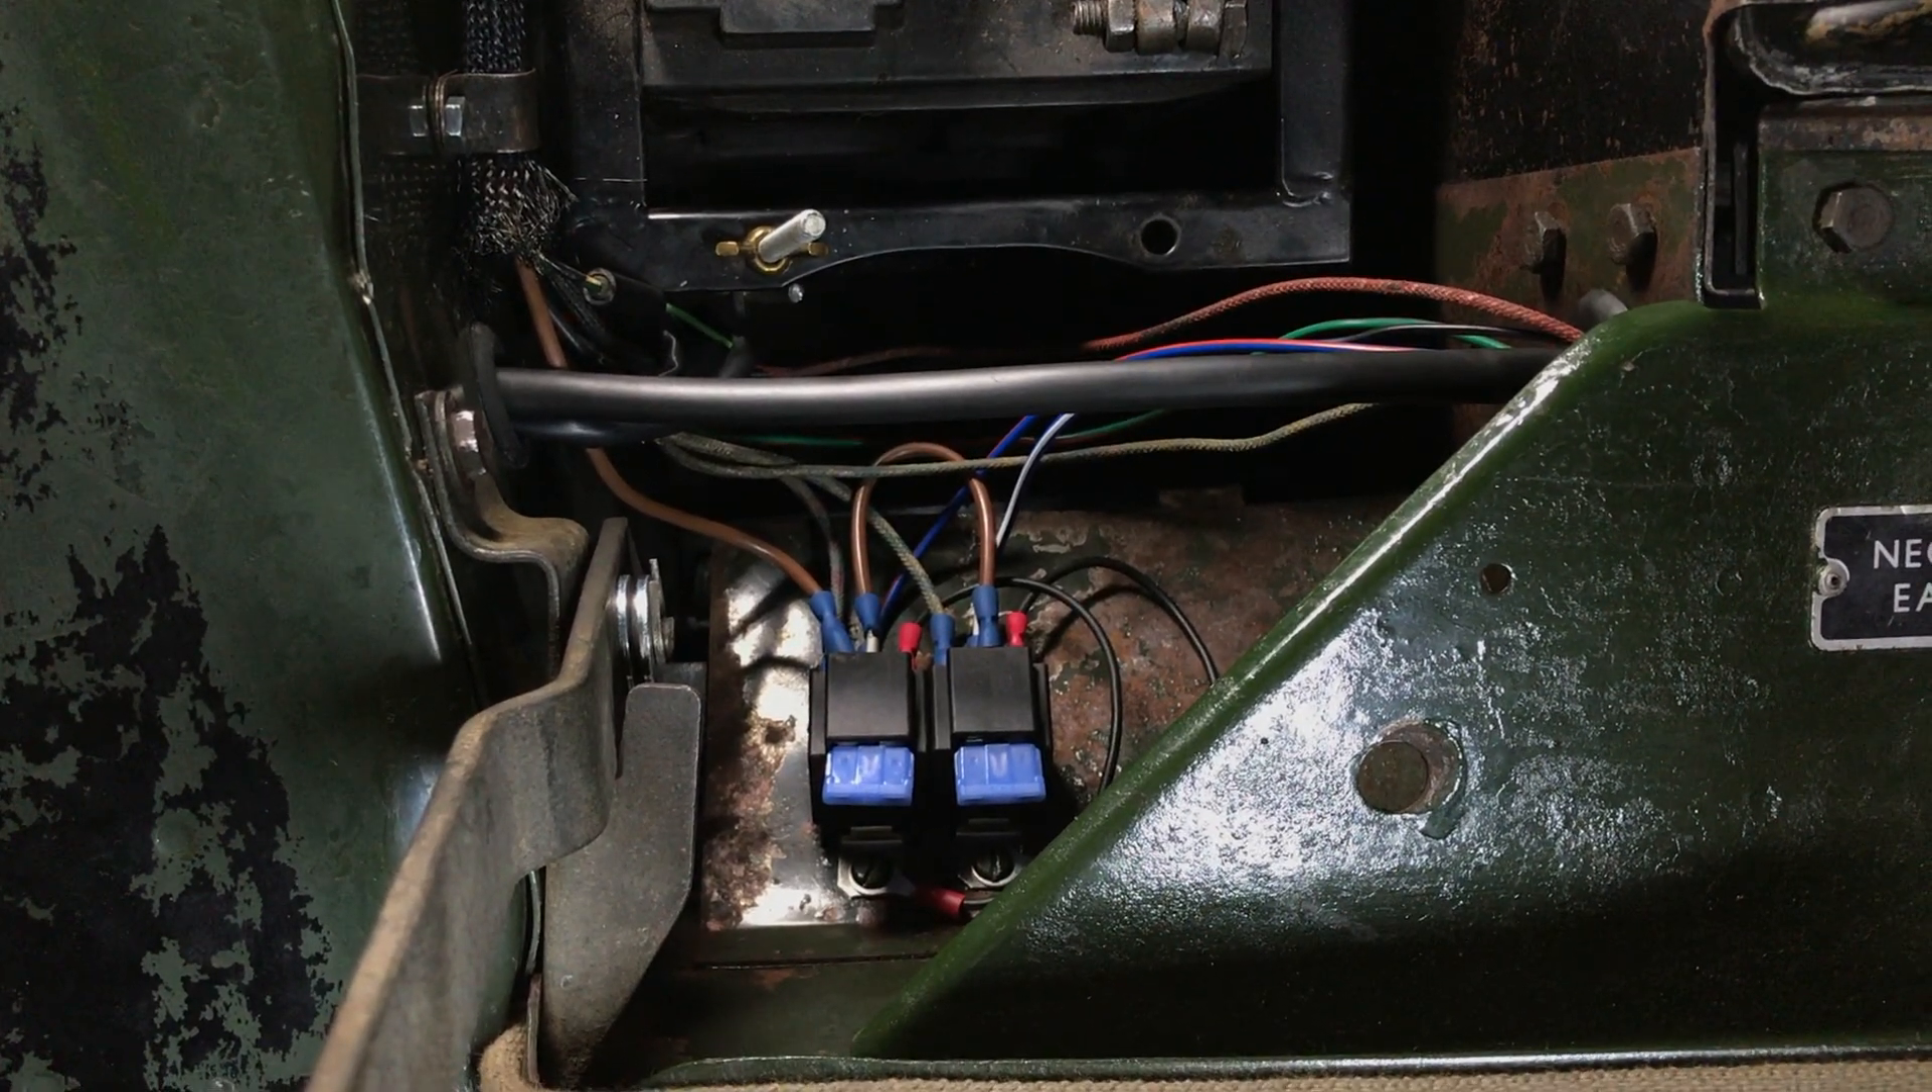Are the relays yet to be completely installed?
No.